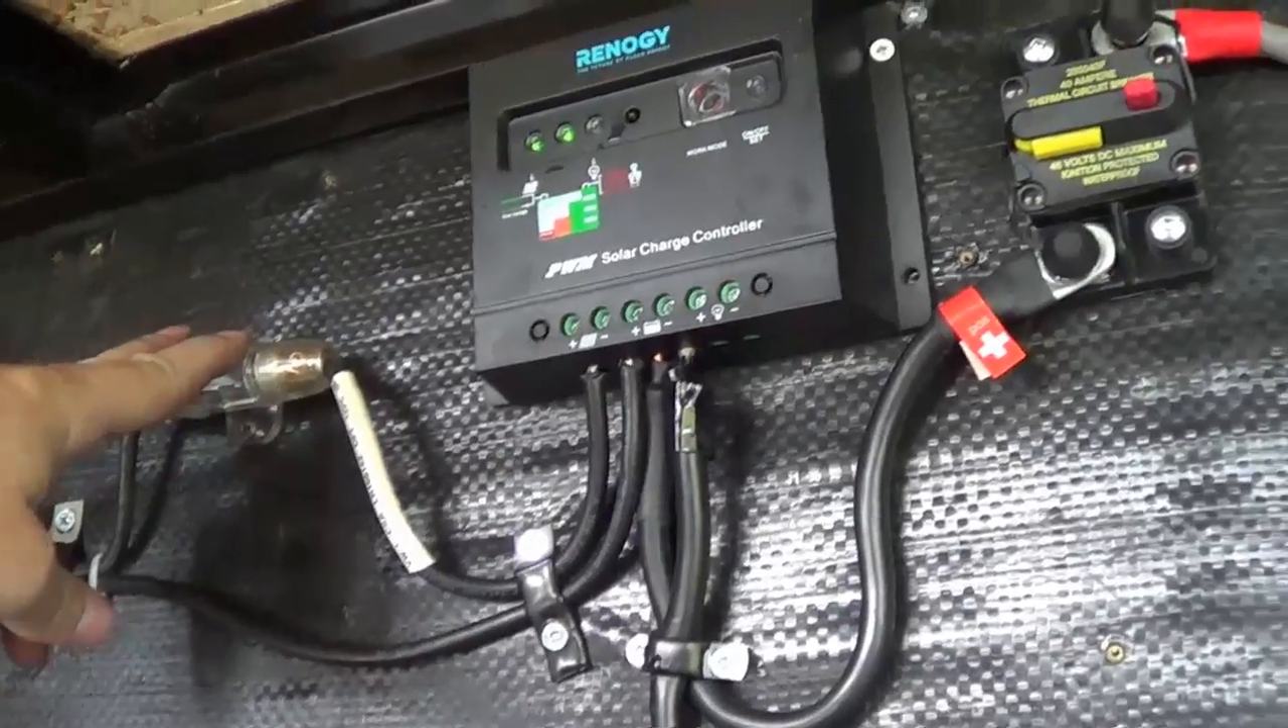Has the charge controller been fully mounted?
Yes.